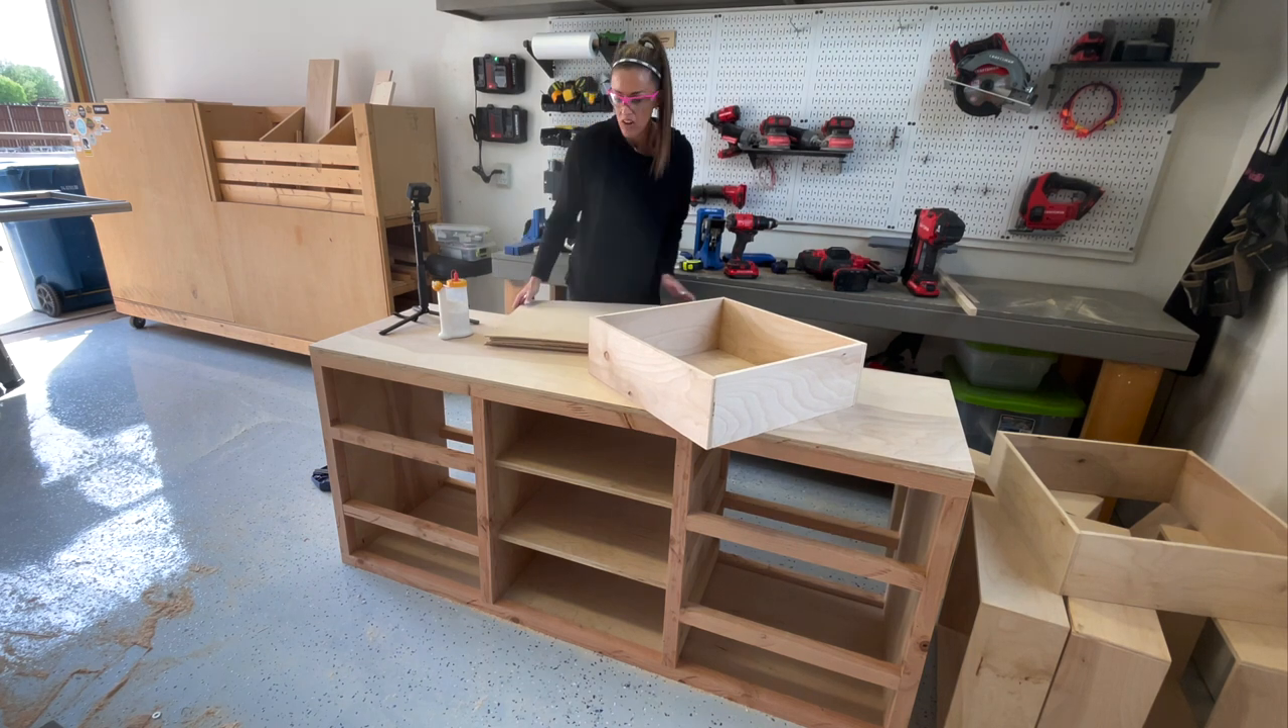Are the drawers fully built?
No.